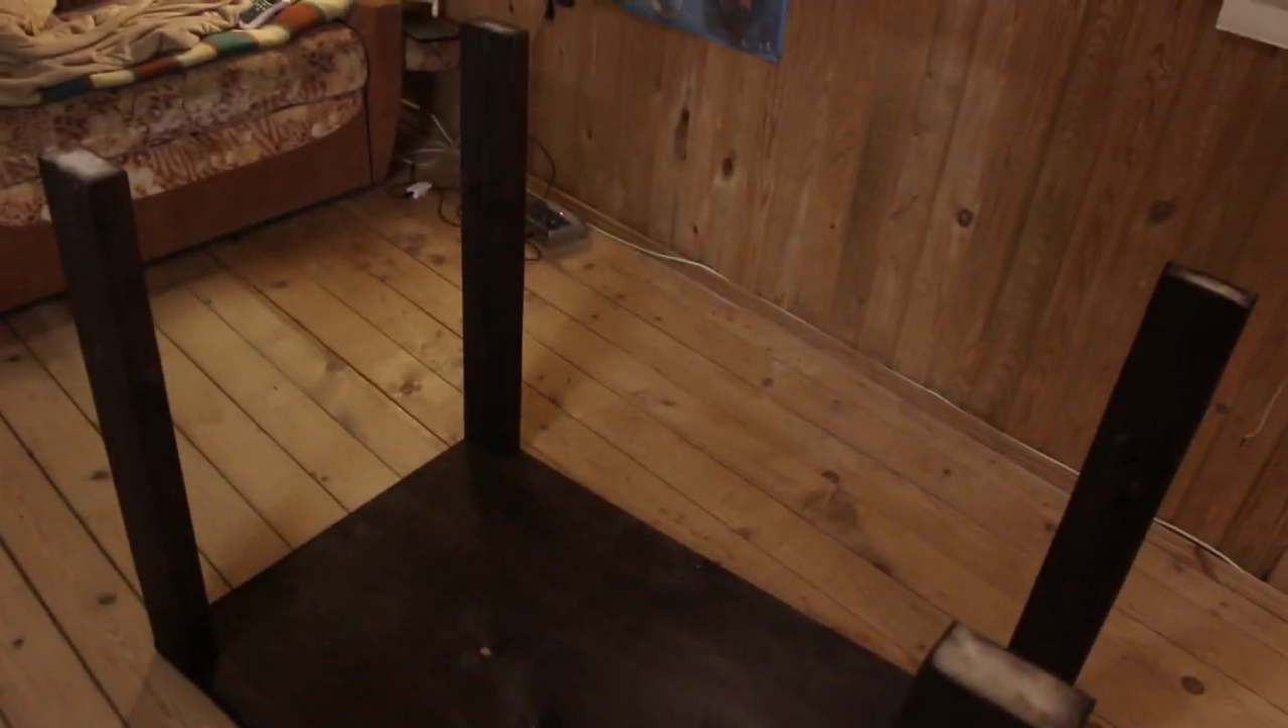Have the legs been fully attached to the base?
Yes.